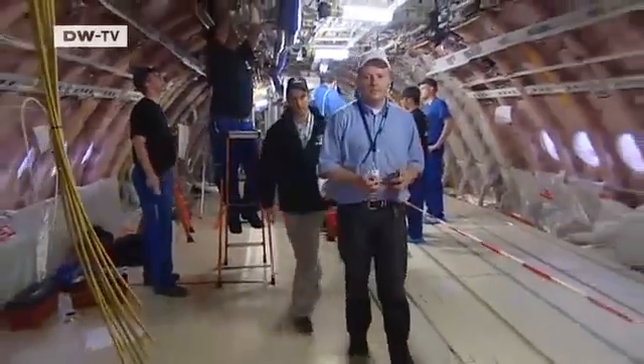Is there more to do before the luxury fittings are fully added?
Yes.